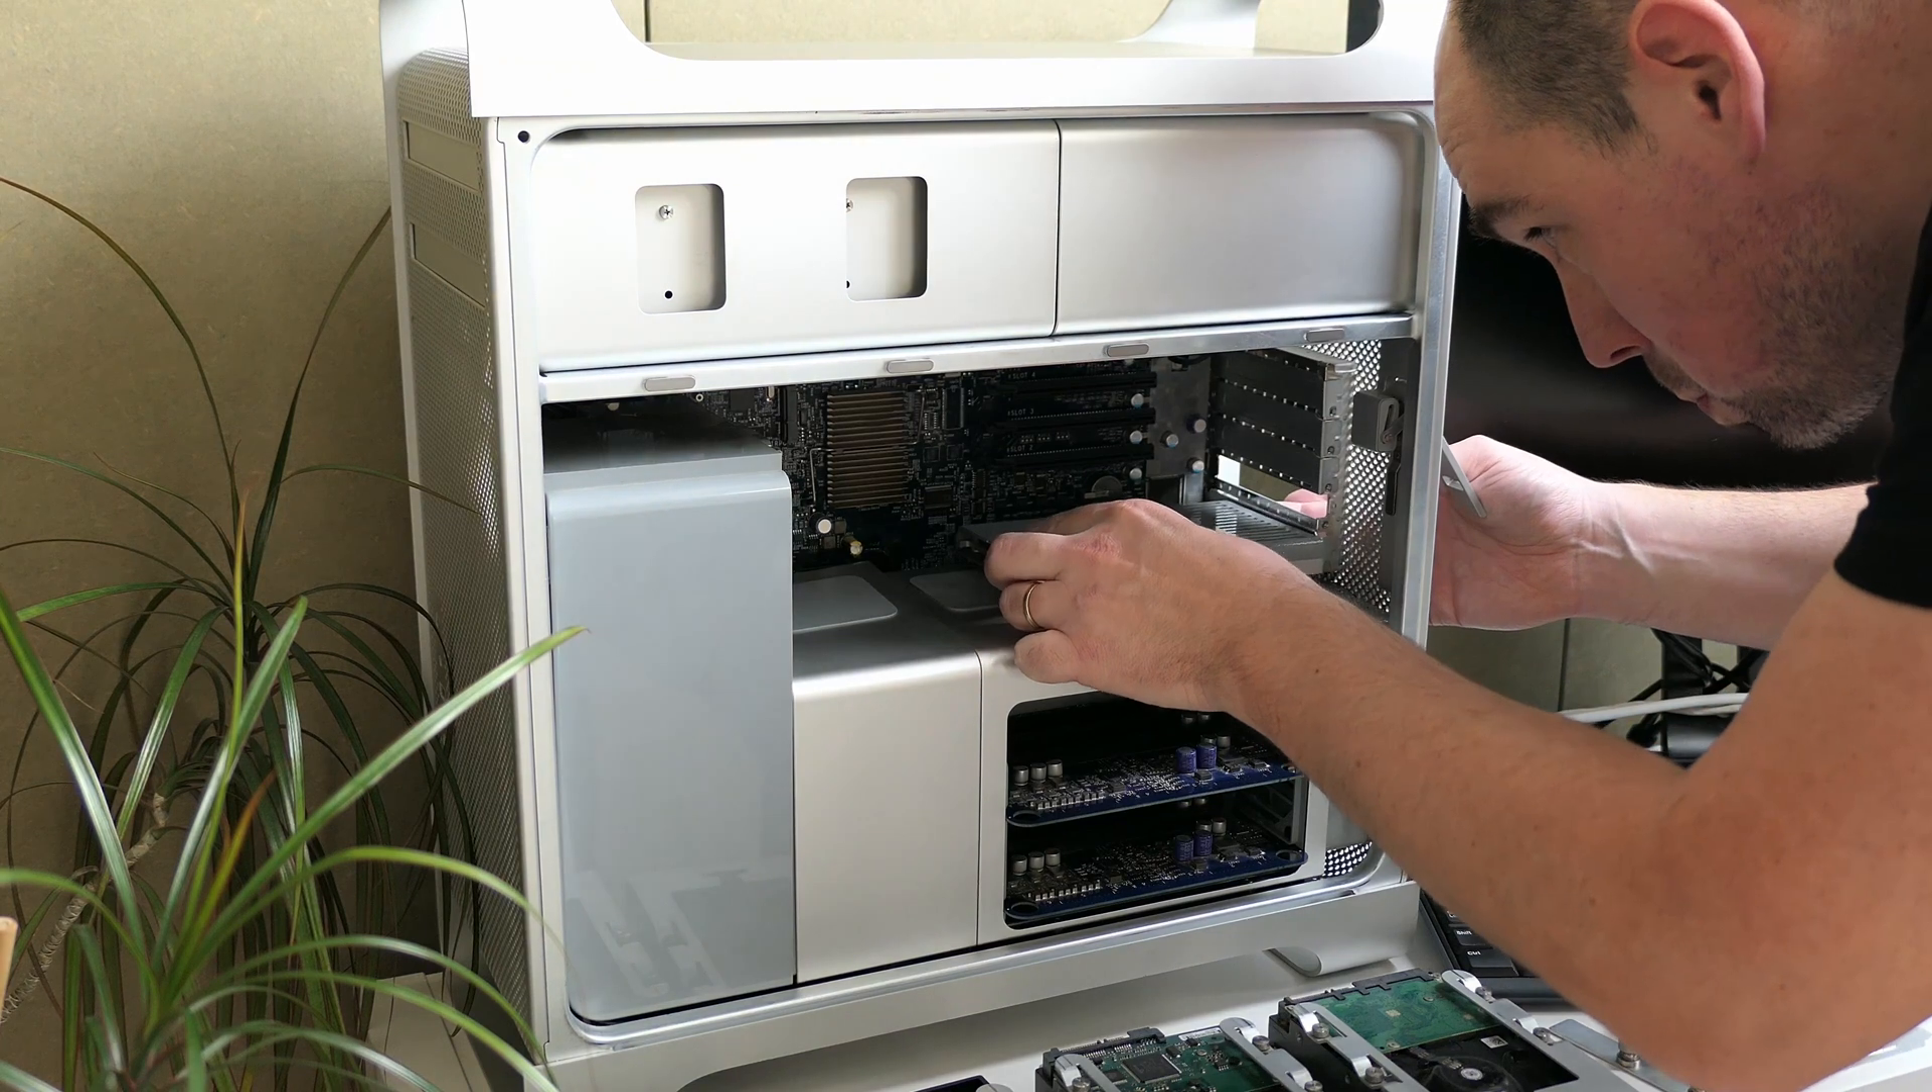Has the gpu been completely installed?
No.